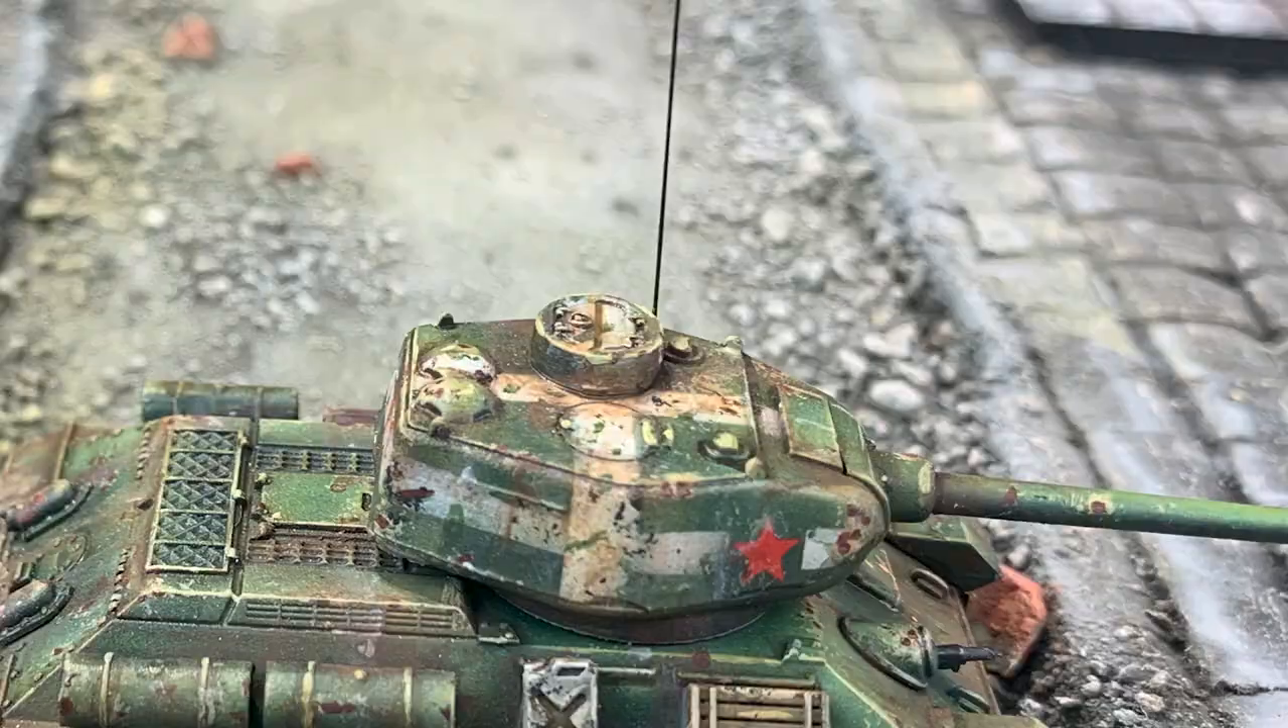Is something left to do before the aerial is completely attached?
No.